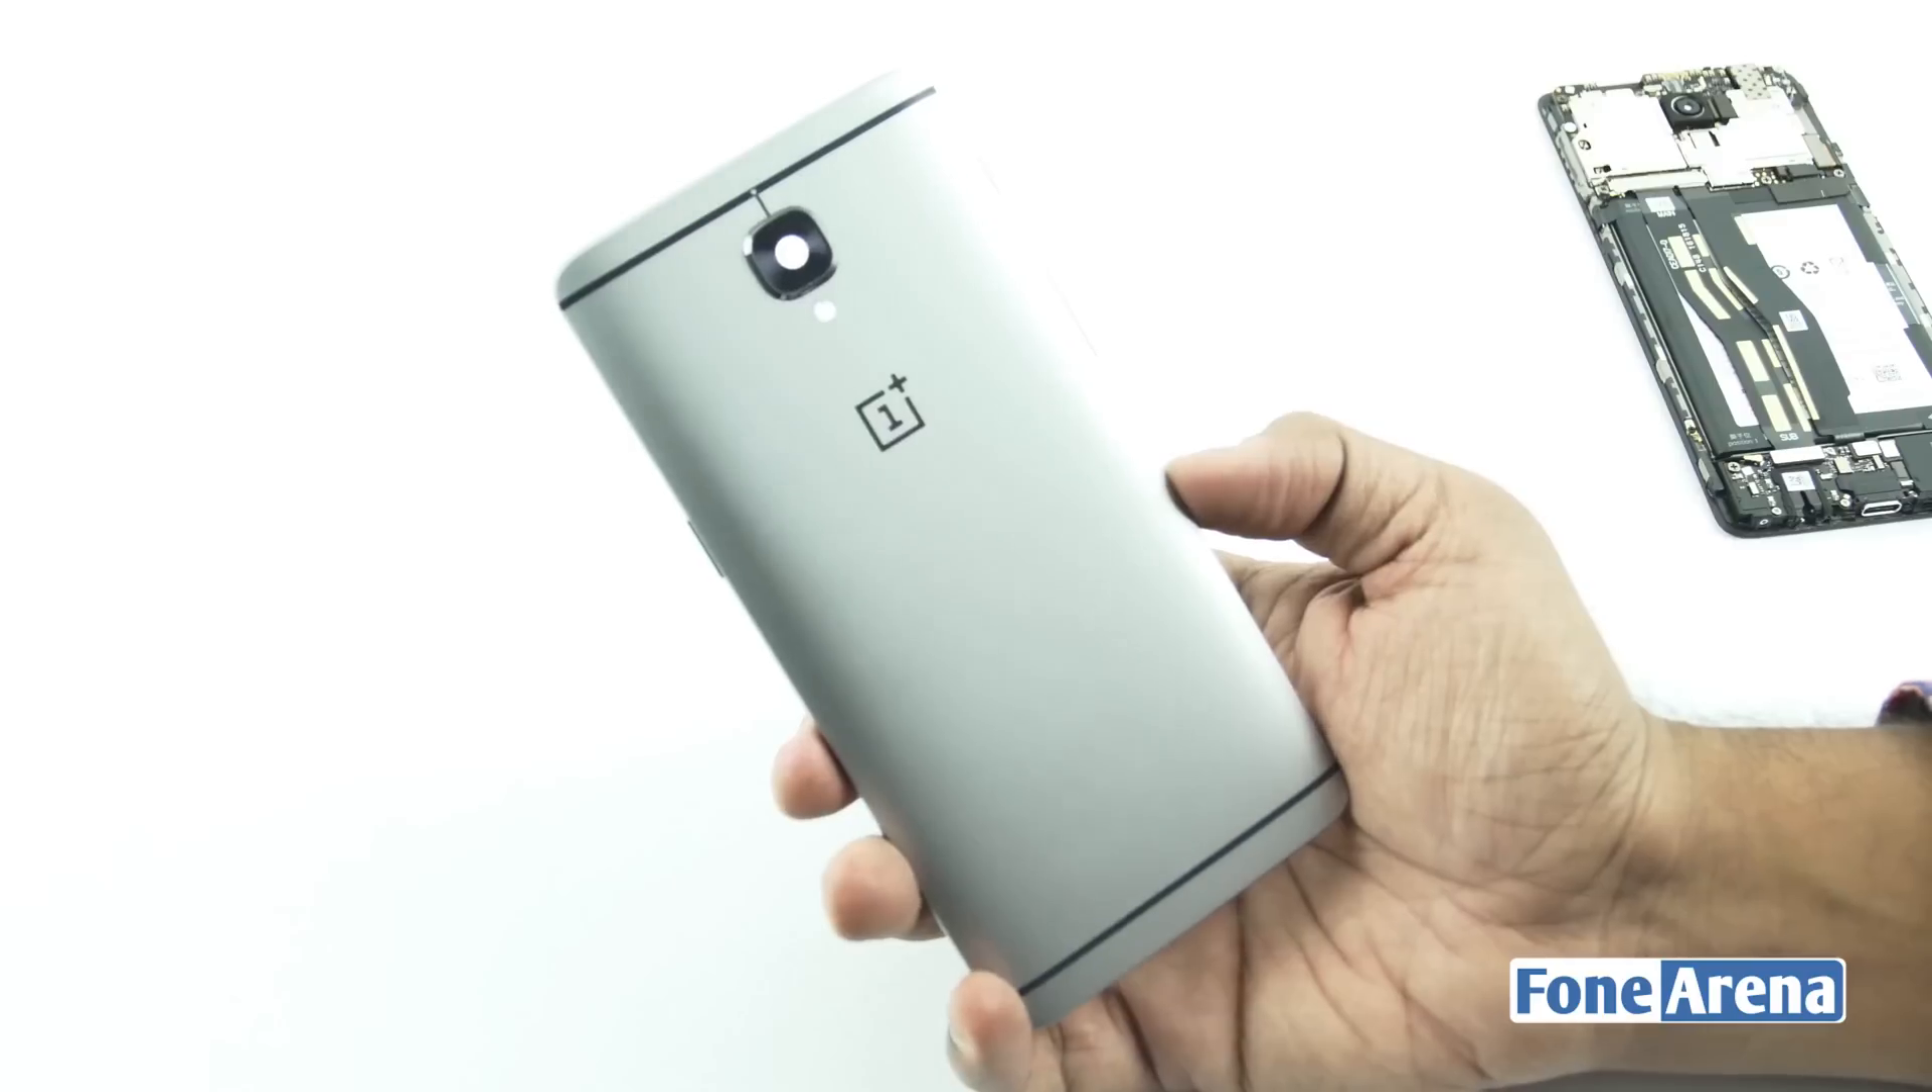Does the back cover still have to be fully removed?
No.